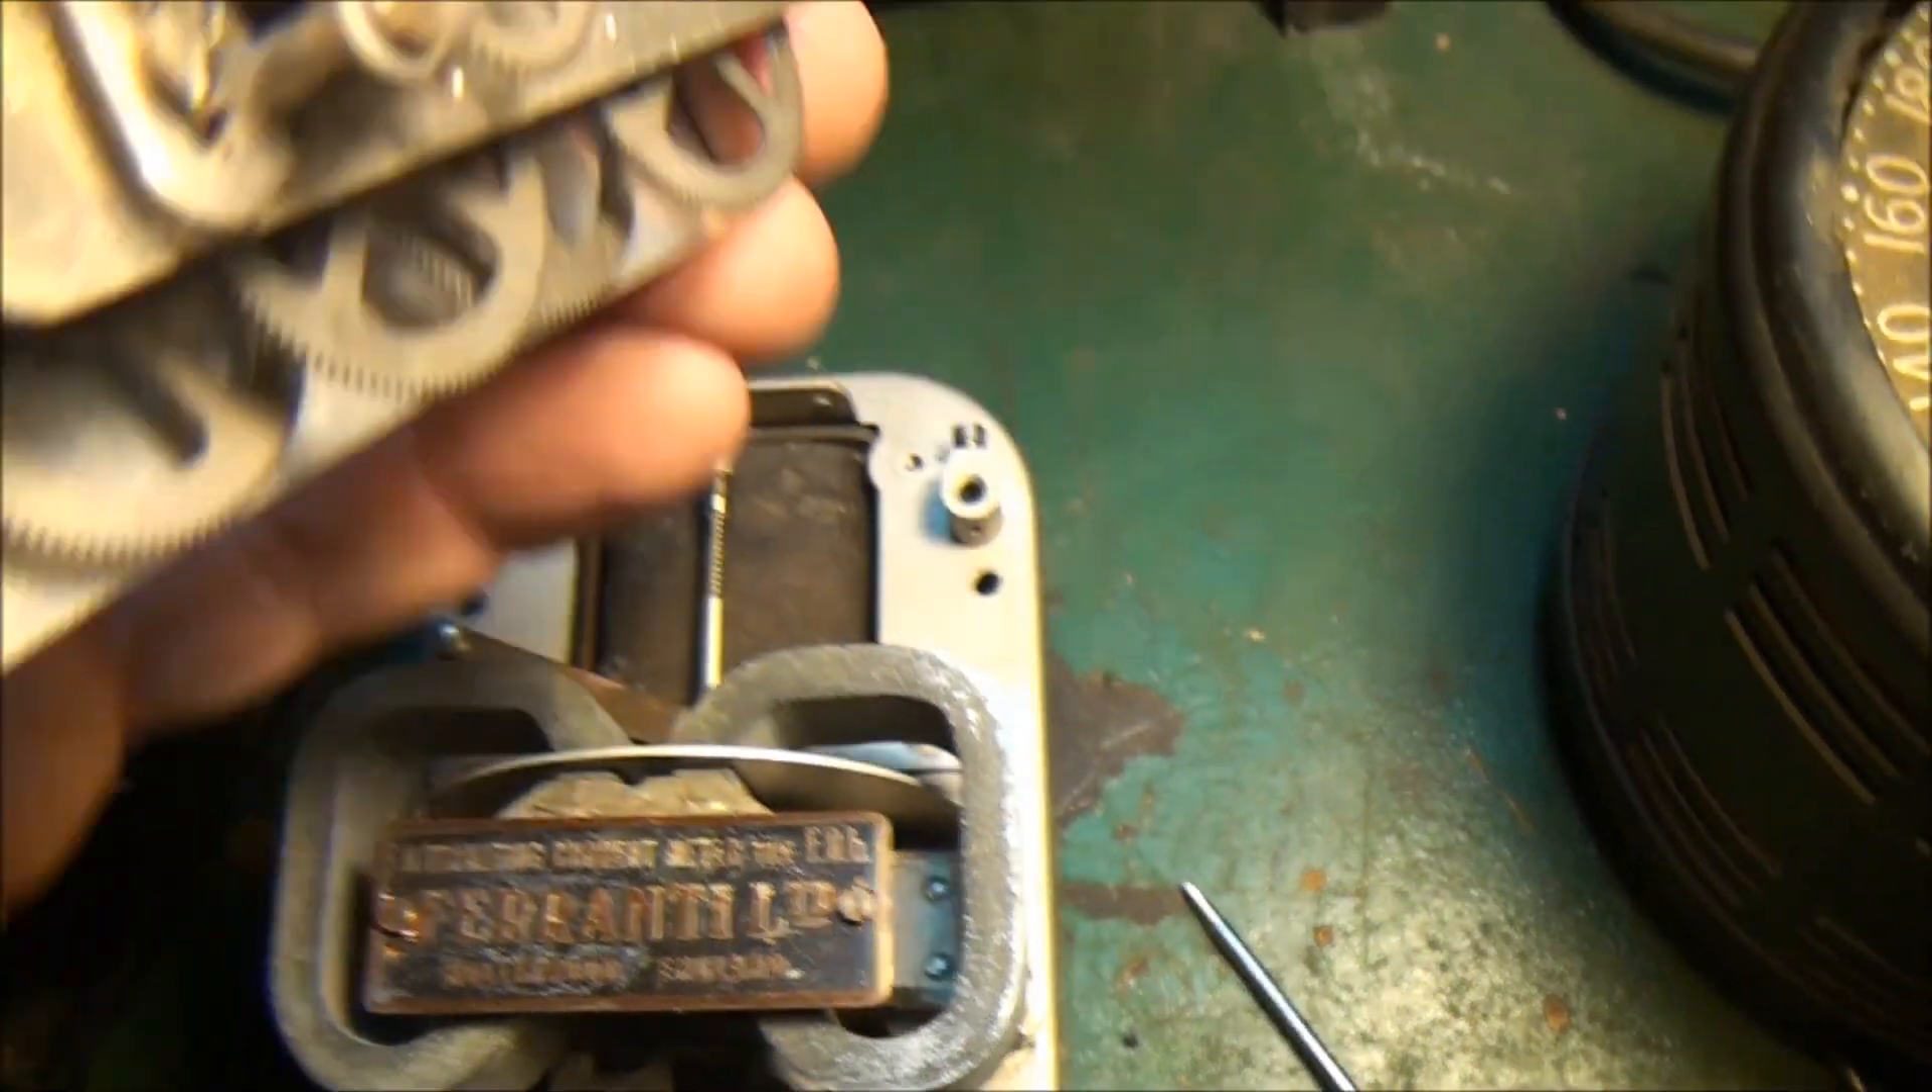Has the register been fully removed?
Yes.